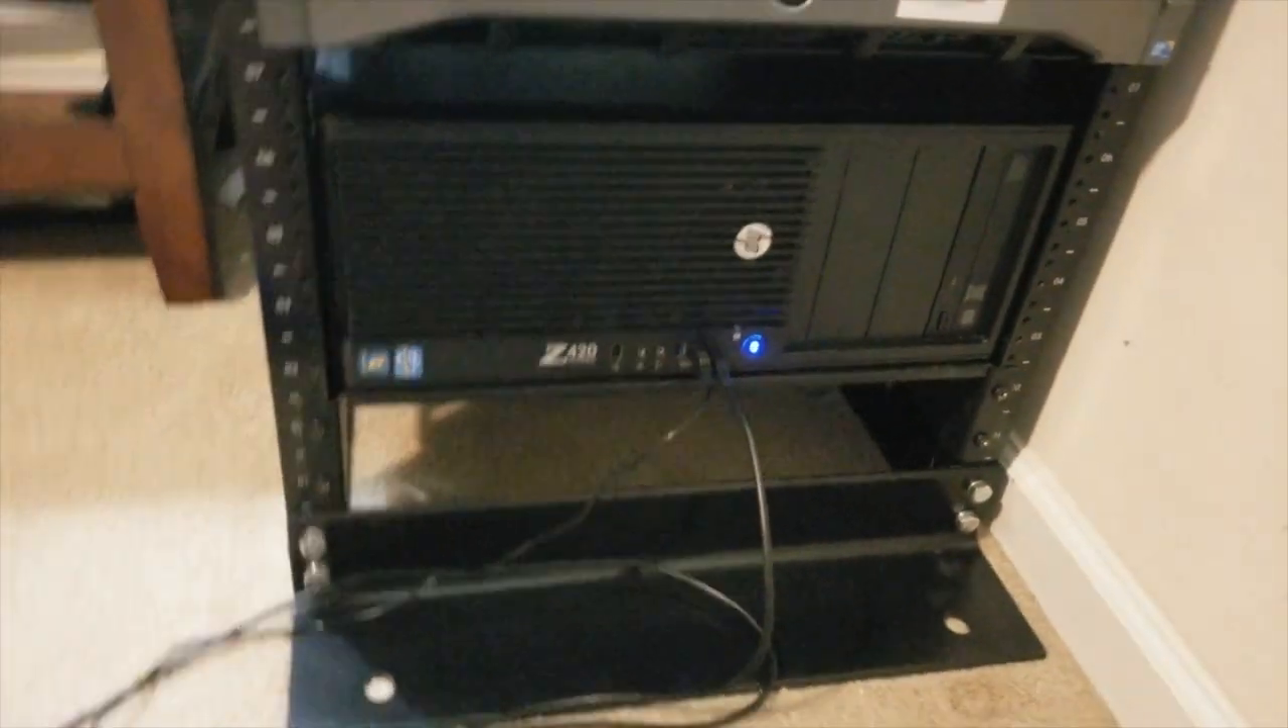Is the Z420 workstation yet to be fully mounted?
No.